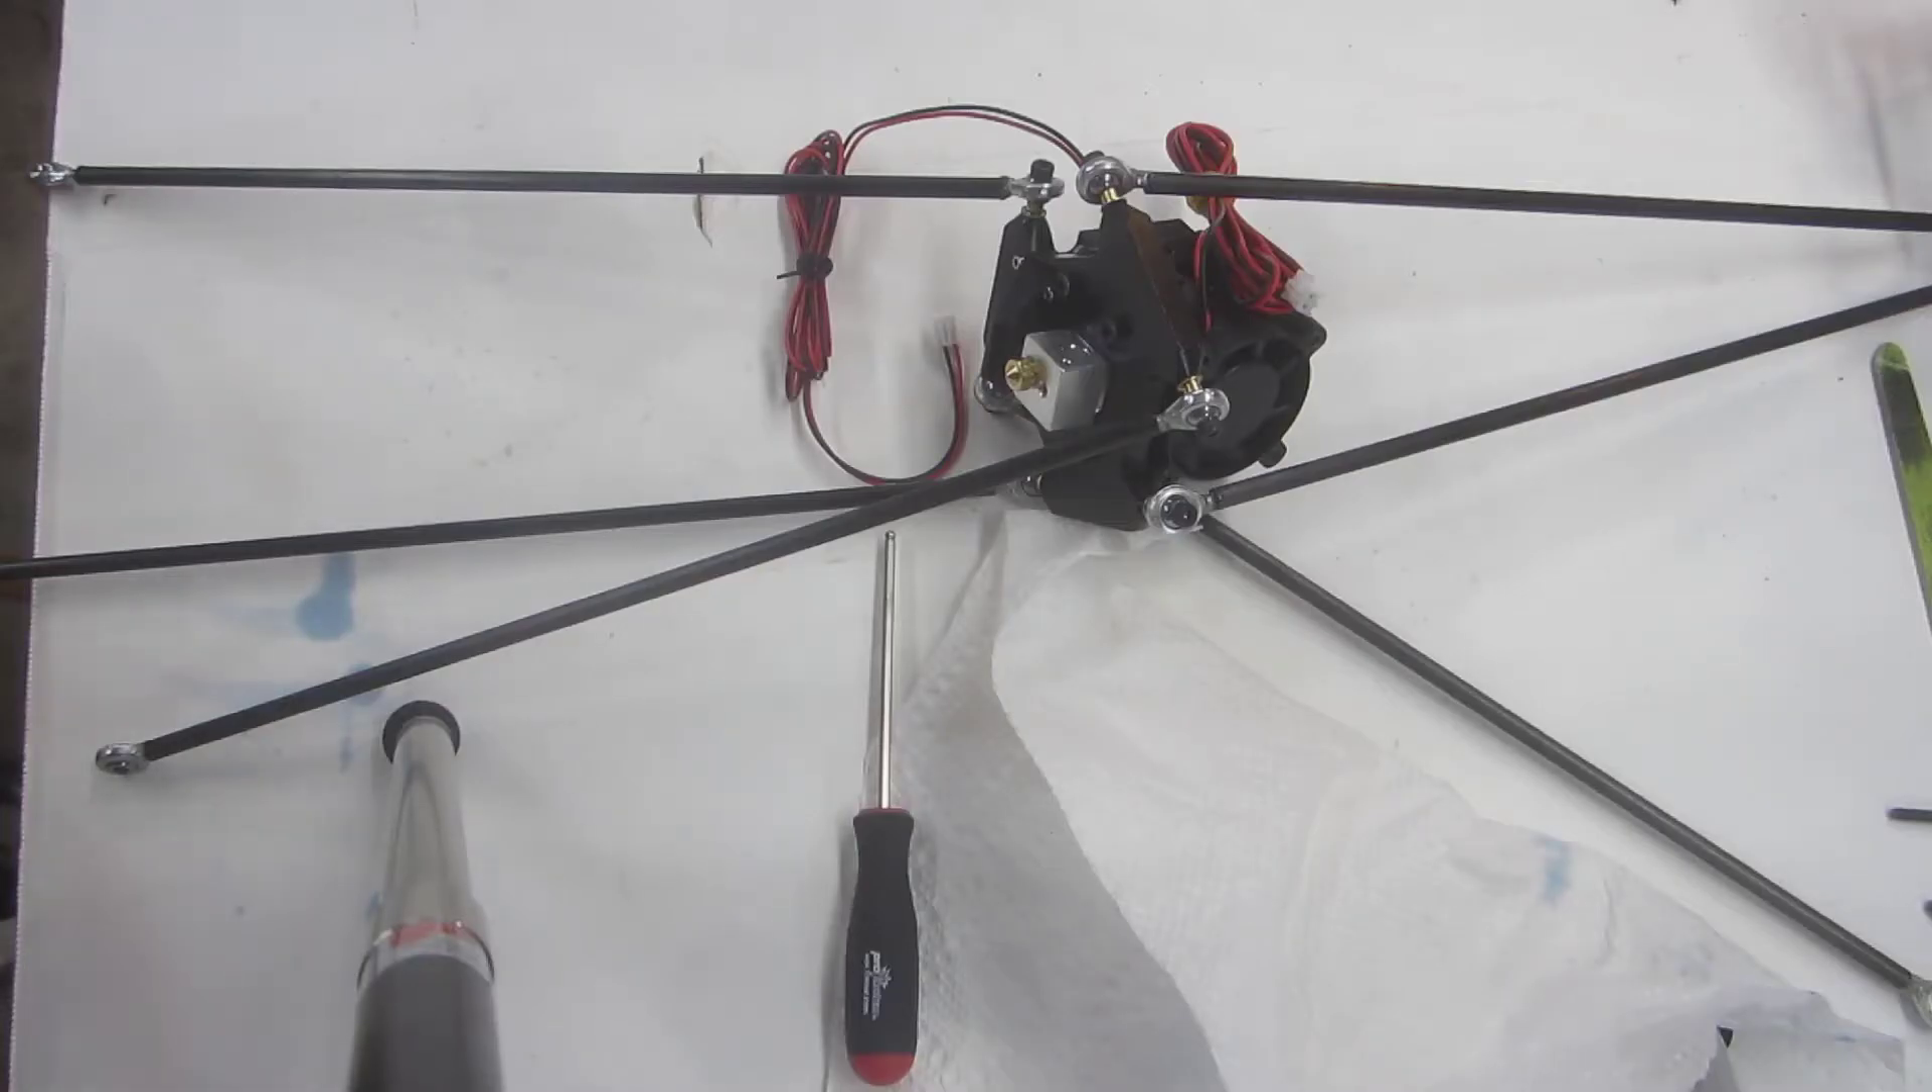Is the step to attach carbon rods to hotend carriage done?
Yes.